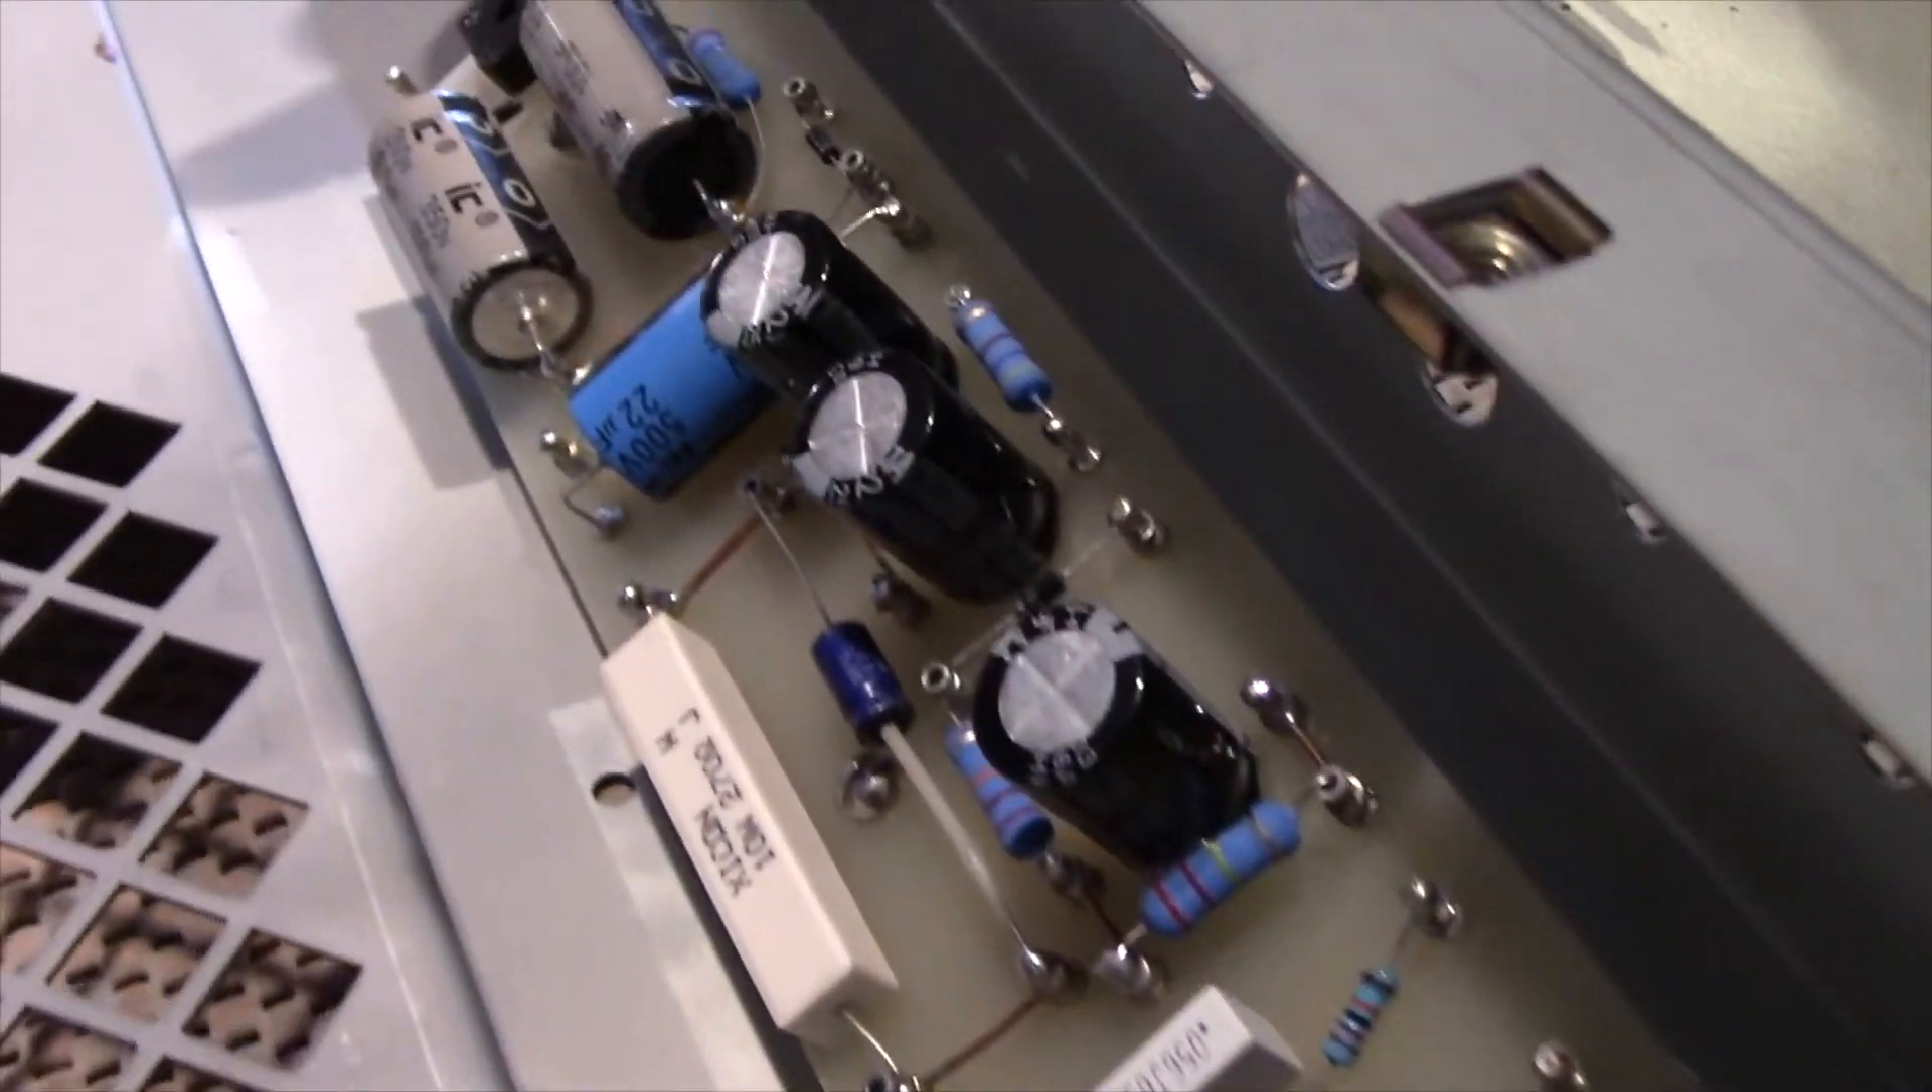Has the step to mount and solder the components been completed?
Yes.